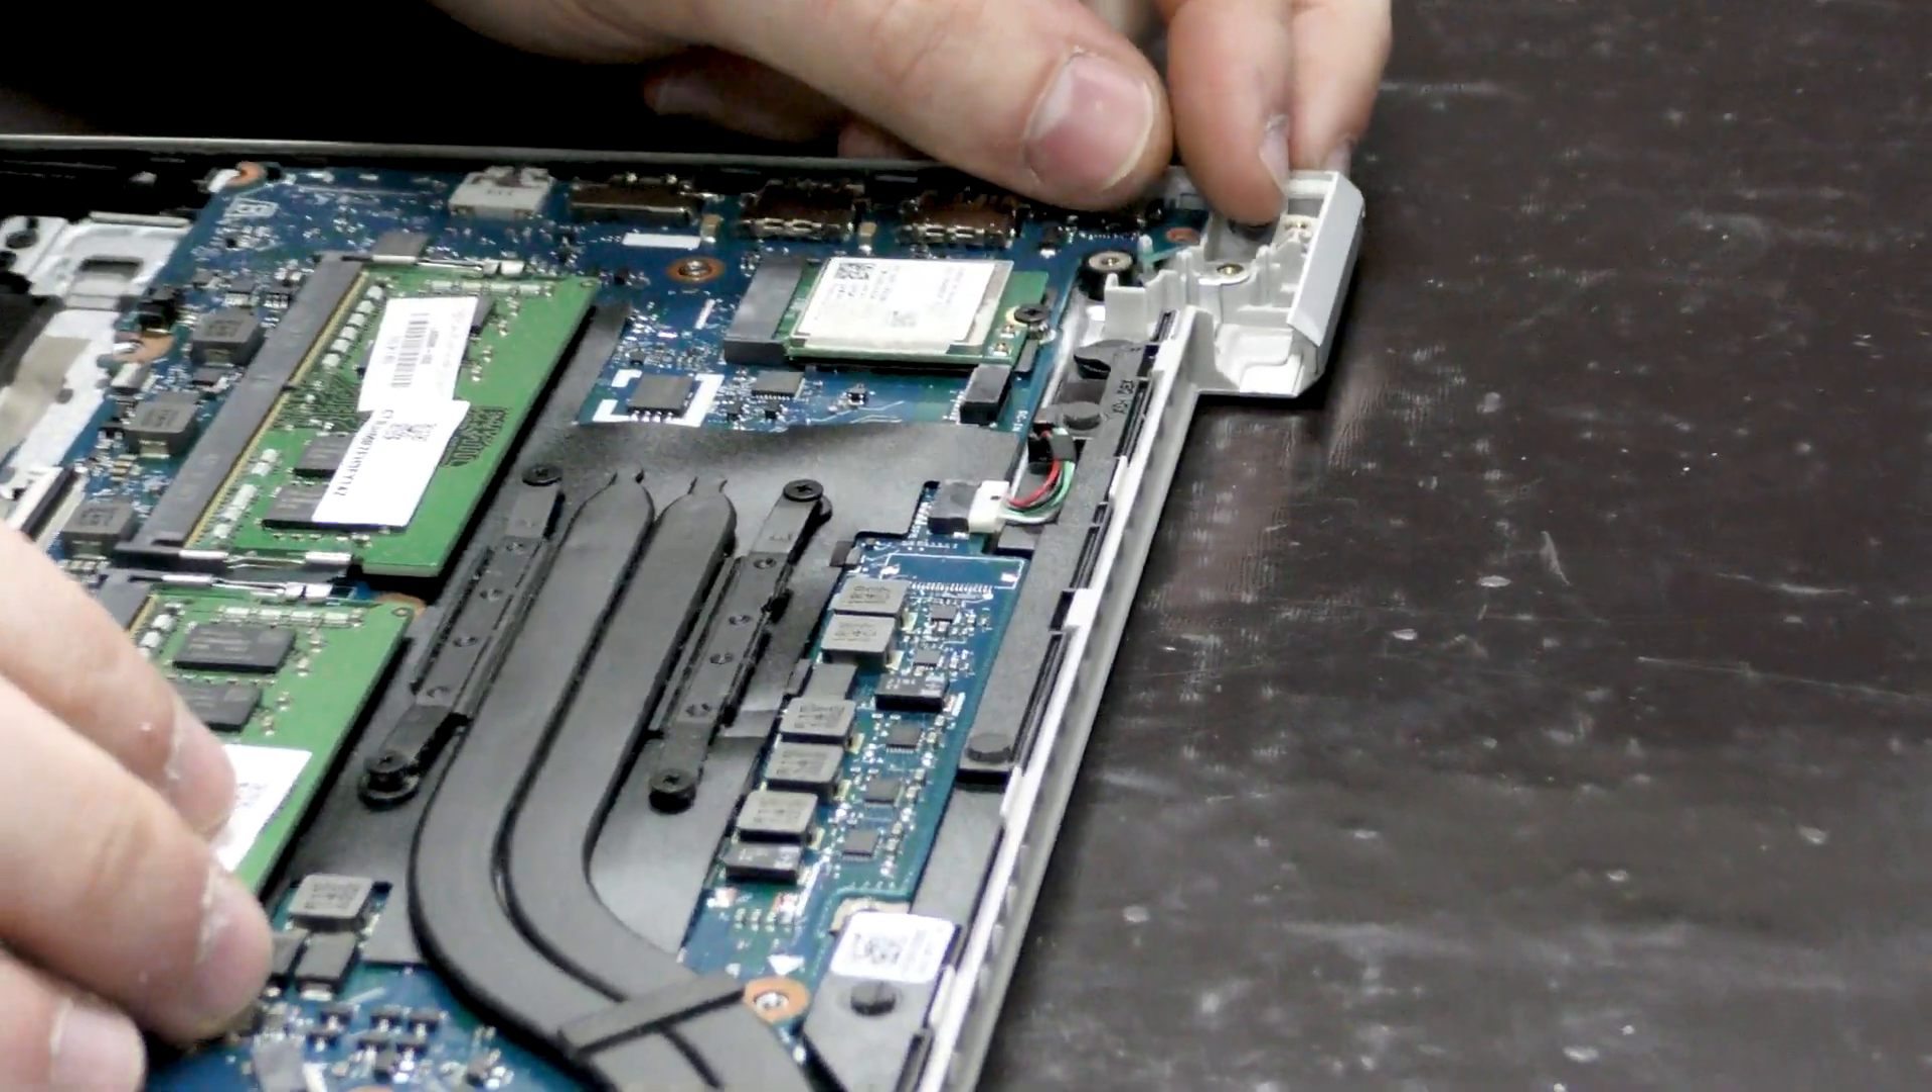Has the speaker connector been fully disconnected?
No.